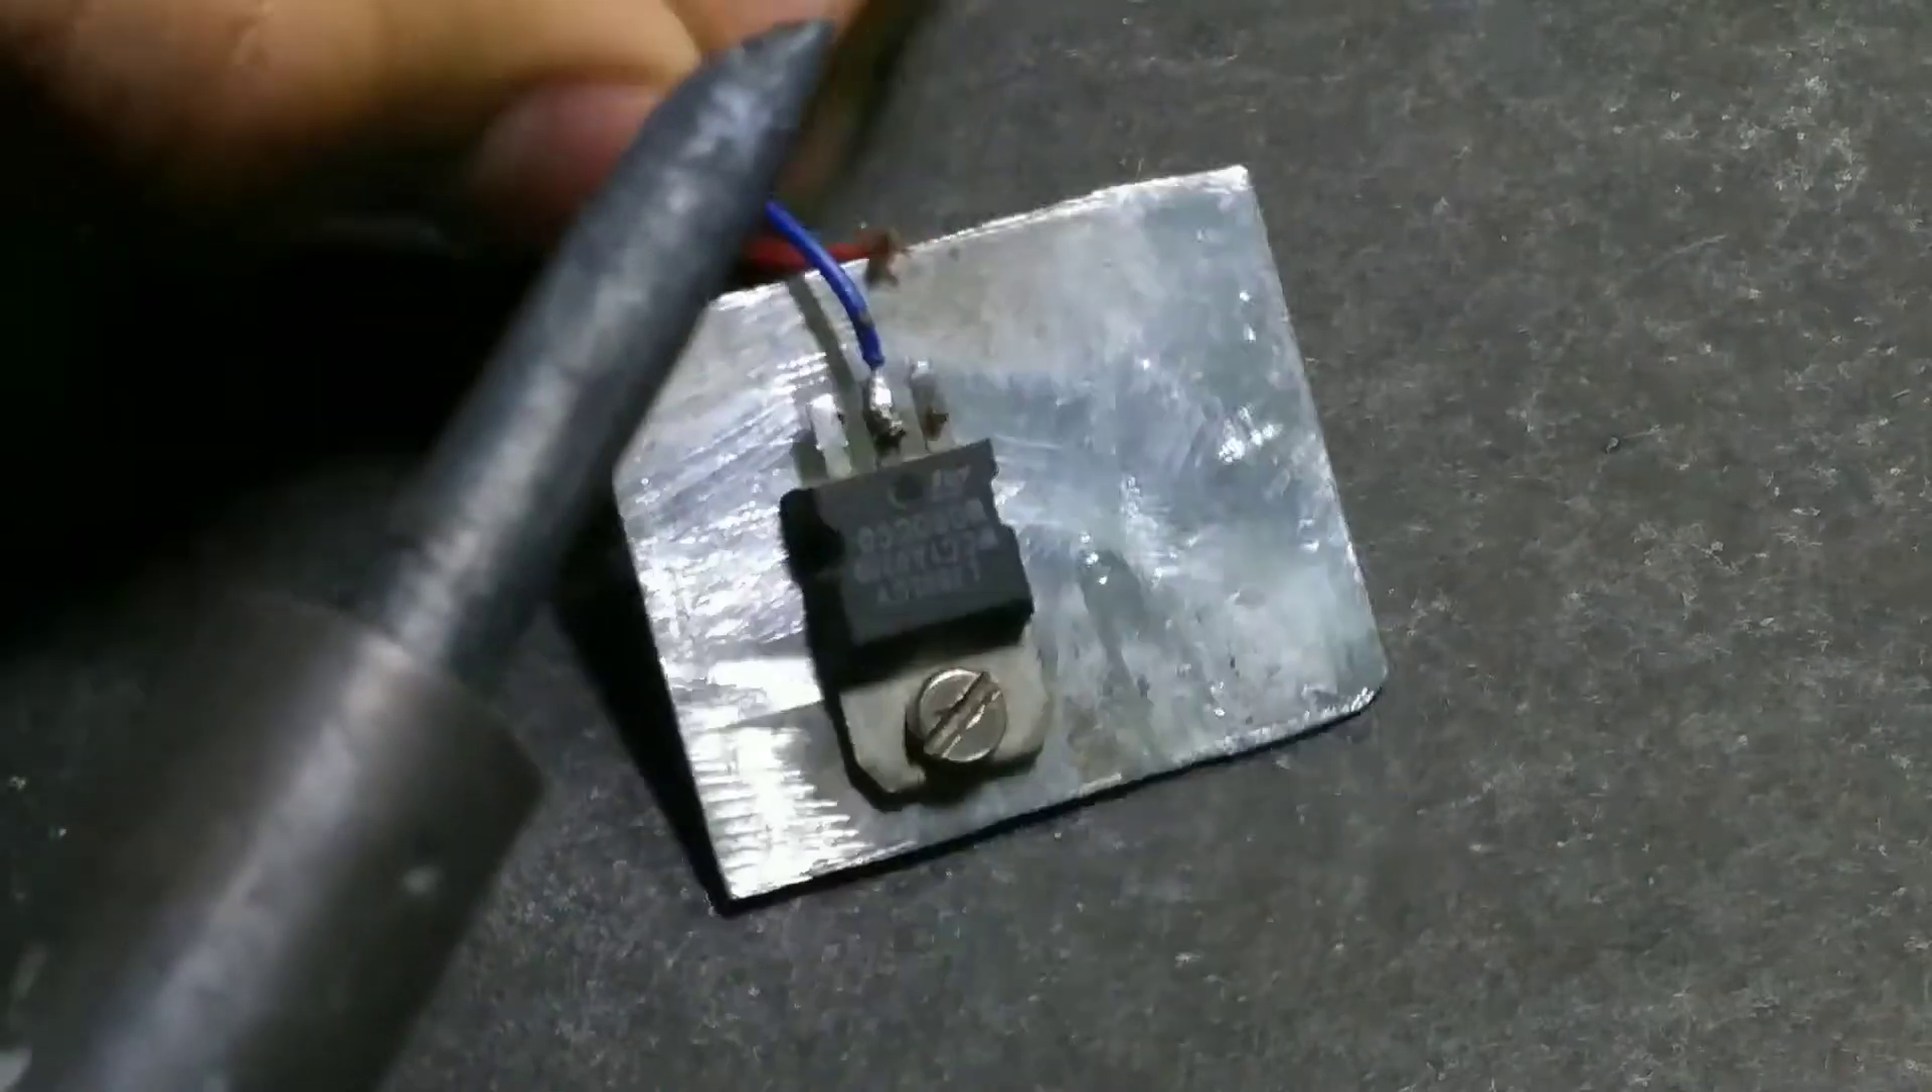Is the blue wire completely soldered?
Yes.